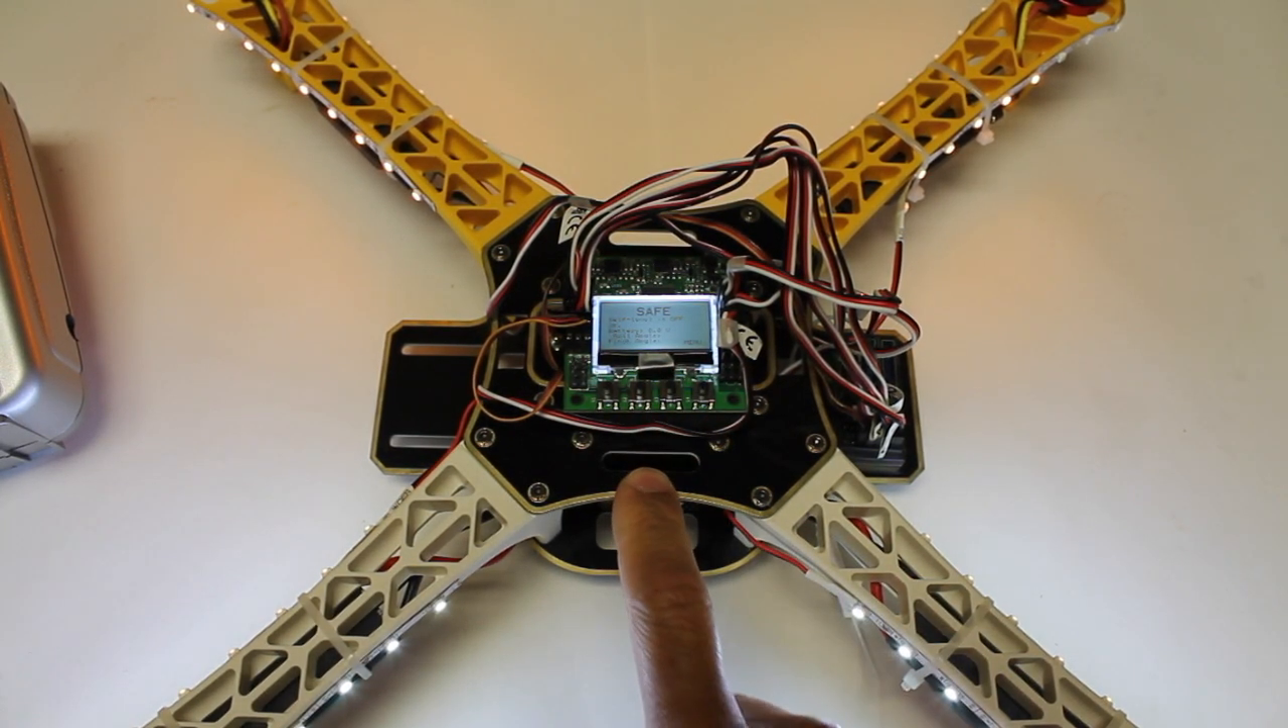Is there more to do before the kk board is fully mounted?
No.